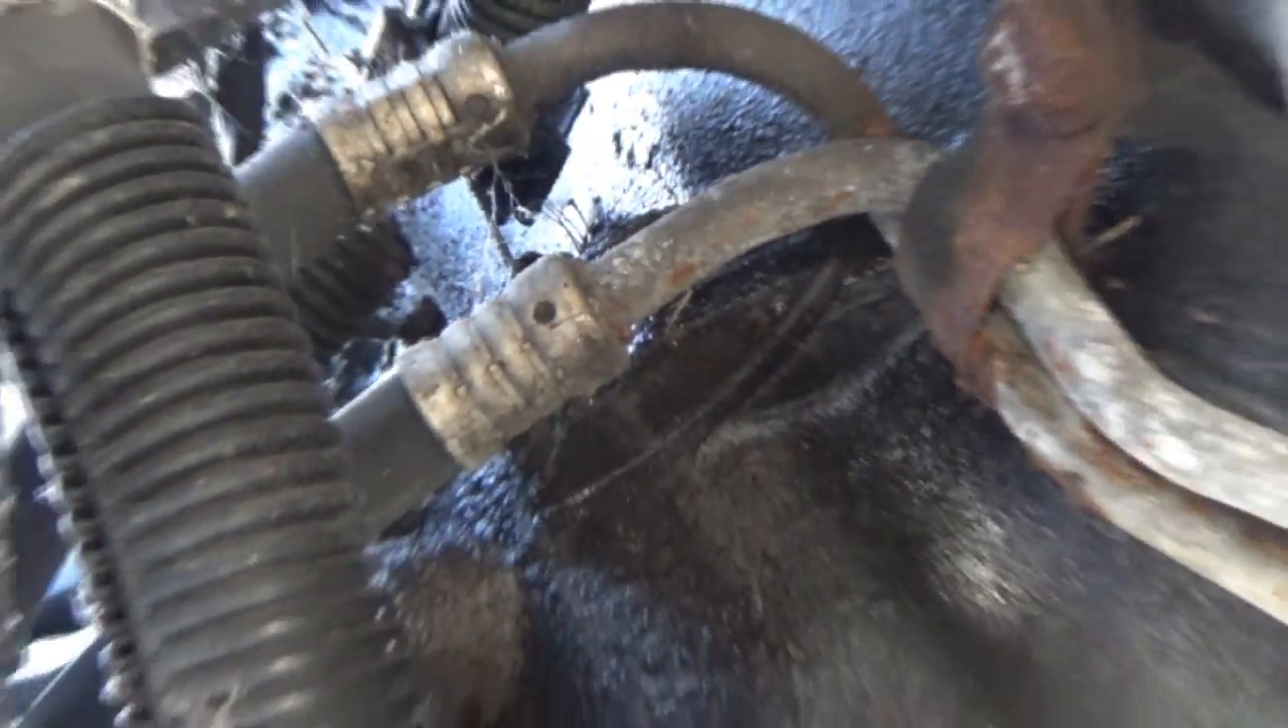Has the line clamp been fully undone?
No.